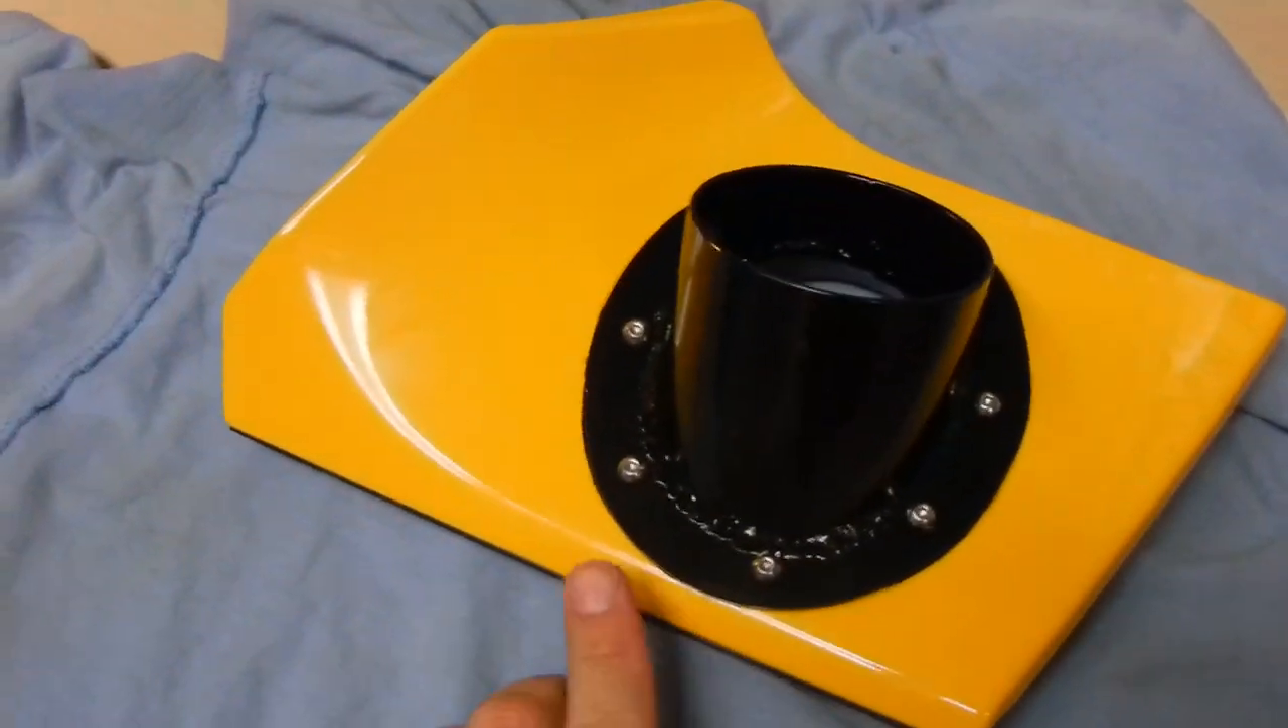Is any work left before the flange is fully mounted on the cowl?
No.